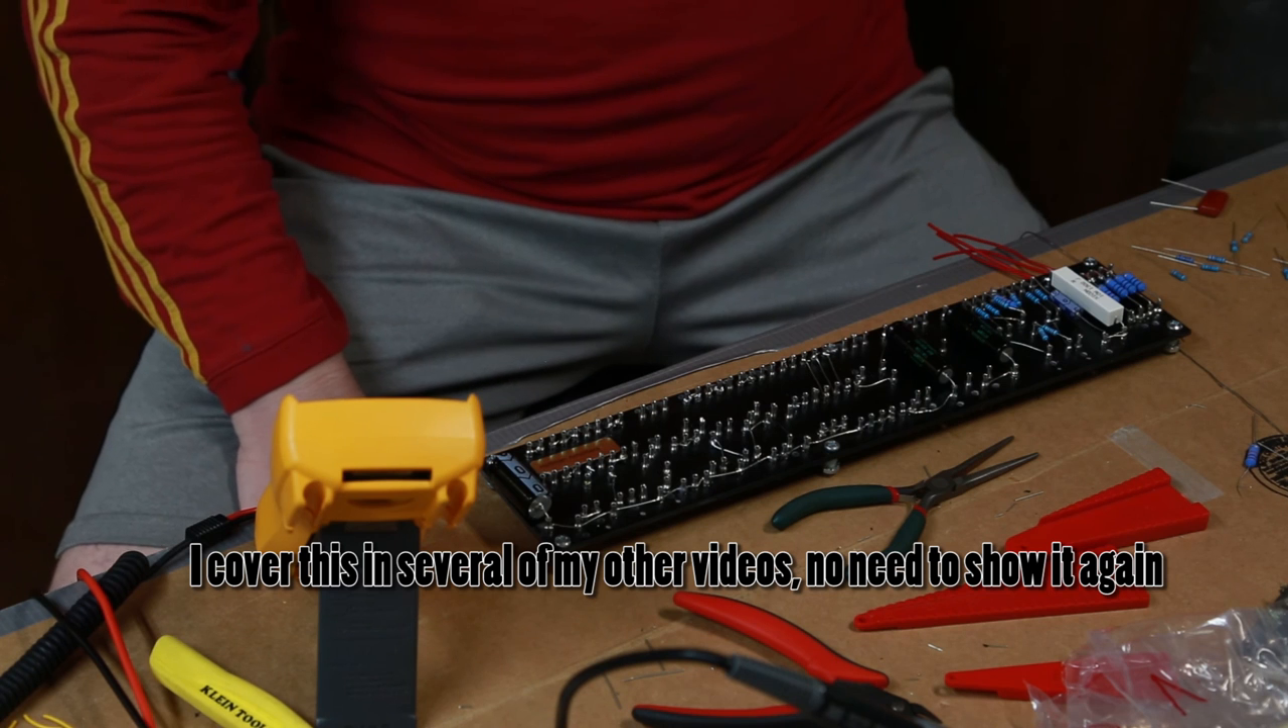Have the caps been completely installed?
No.